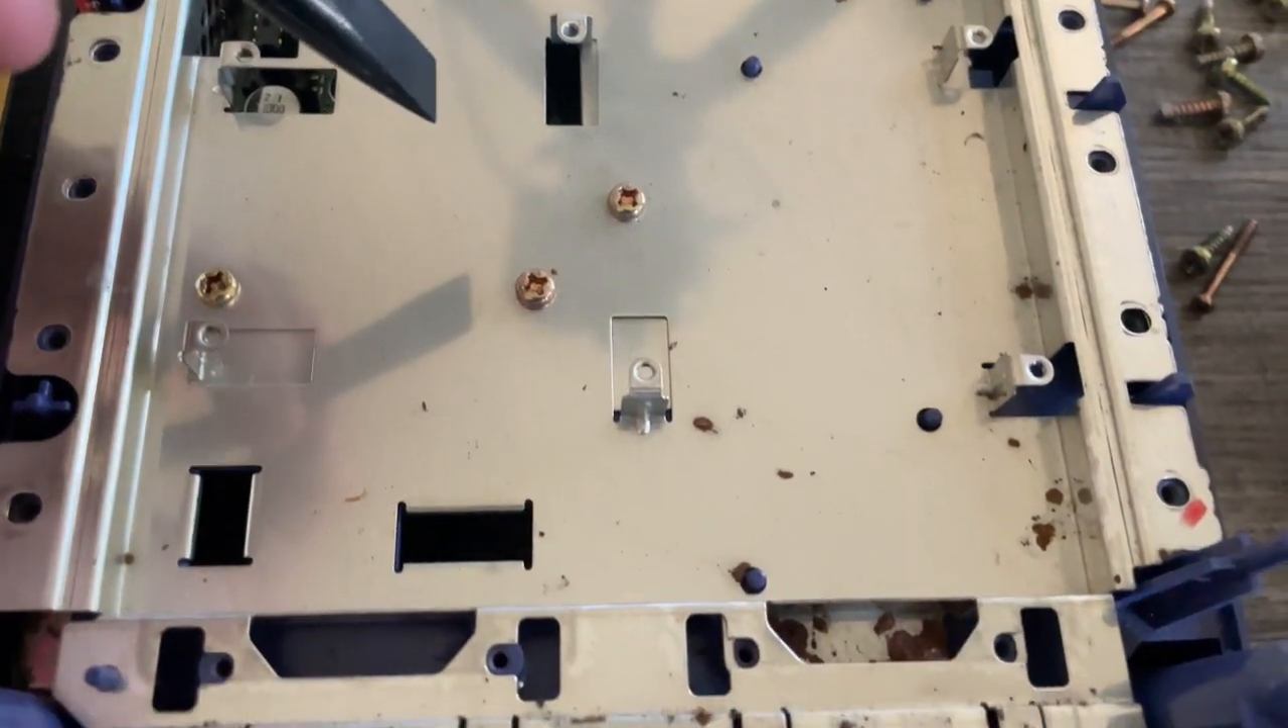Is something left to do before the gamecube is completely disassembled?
Yes.